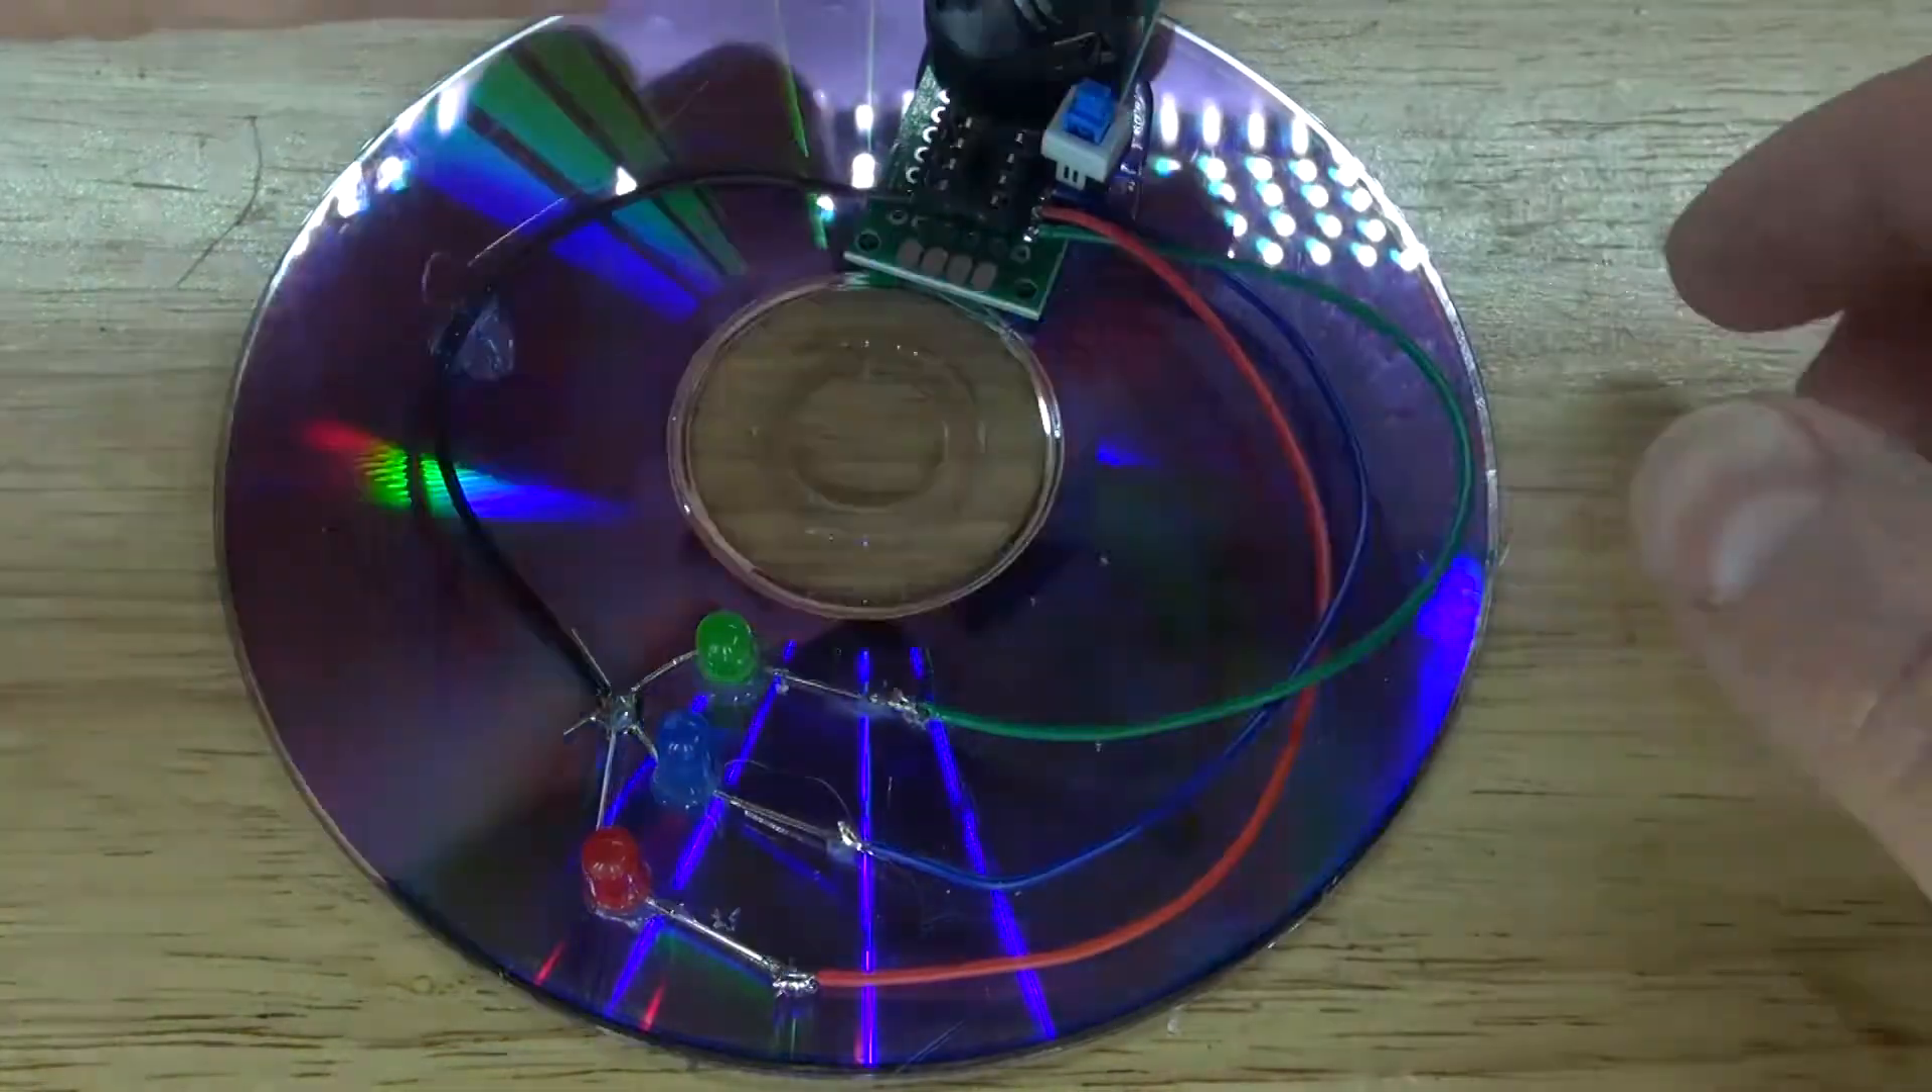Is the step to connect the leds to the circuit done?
Yes.